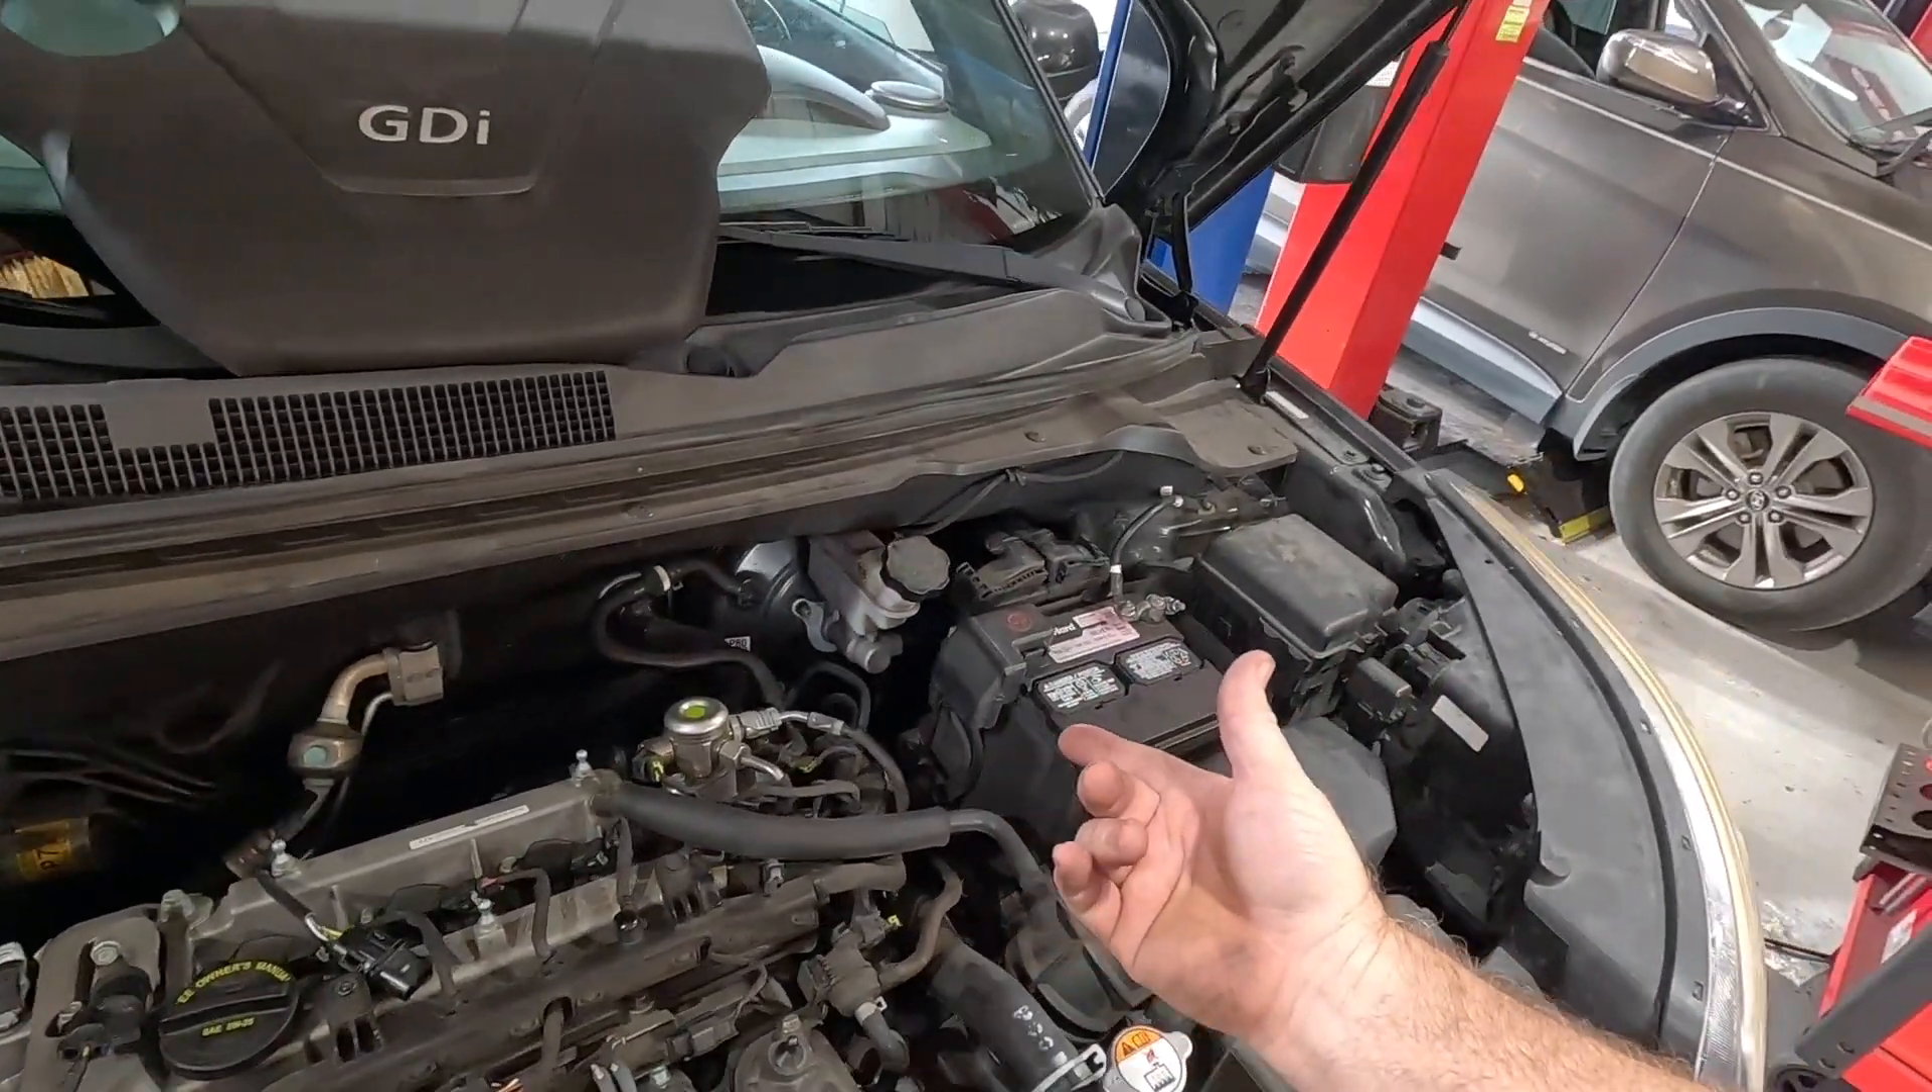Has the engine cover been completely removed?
Yes.